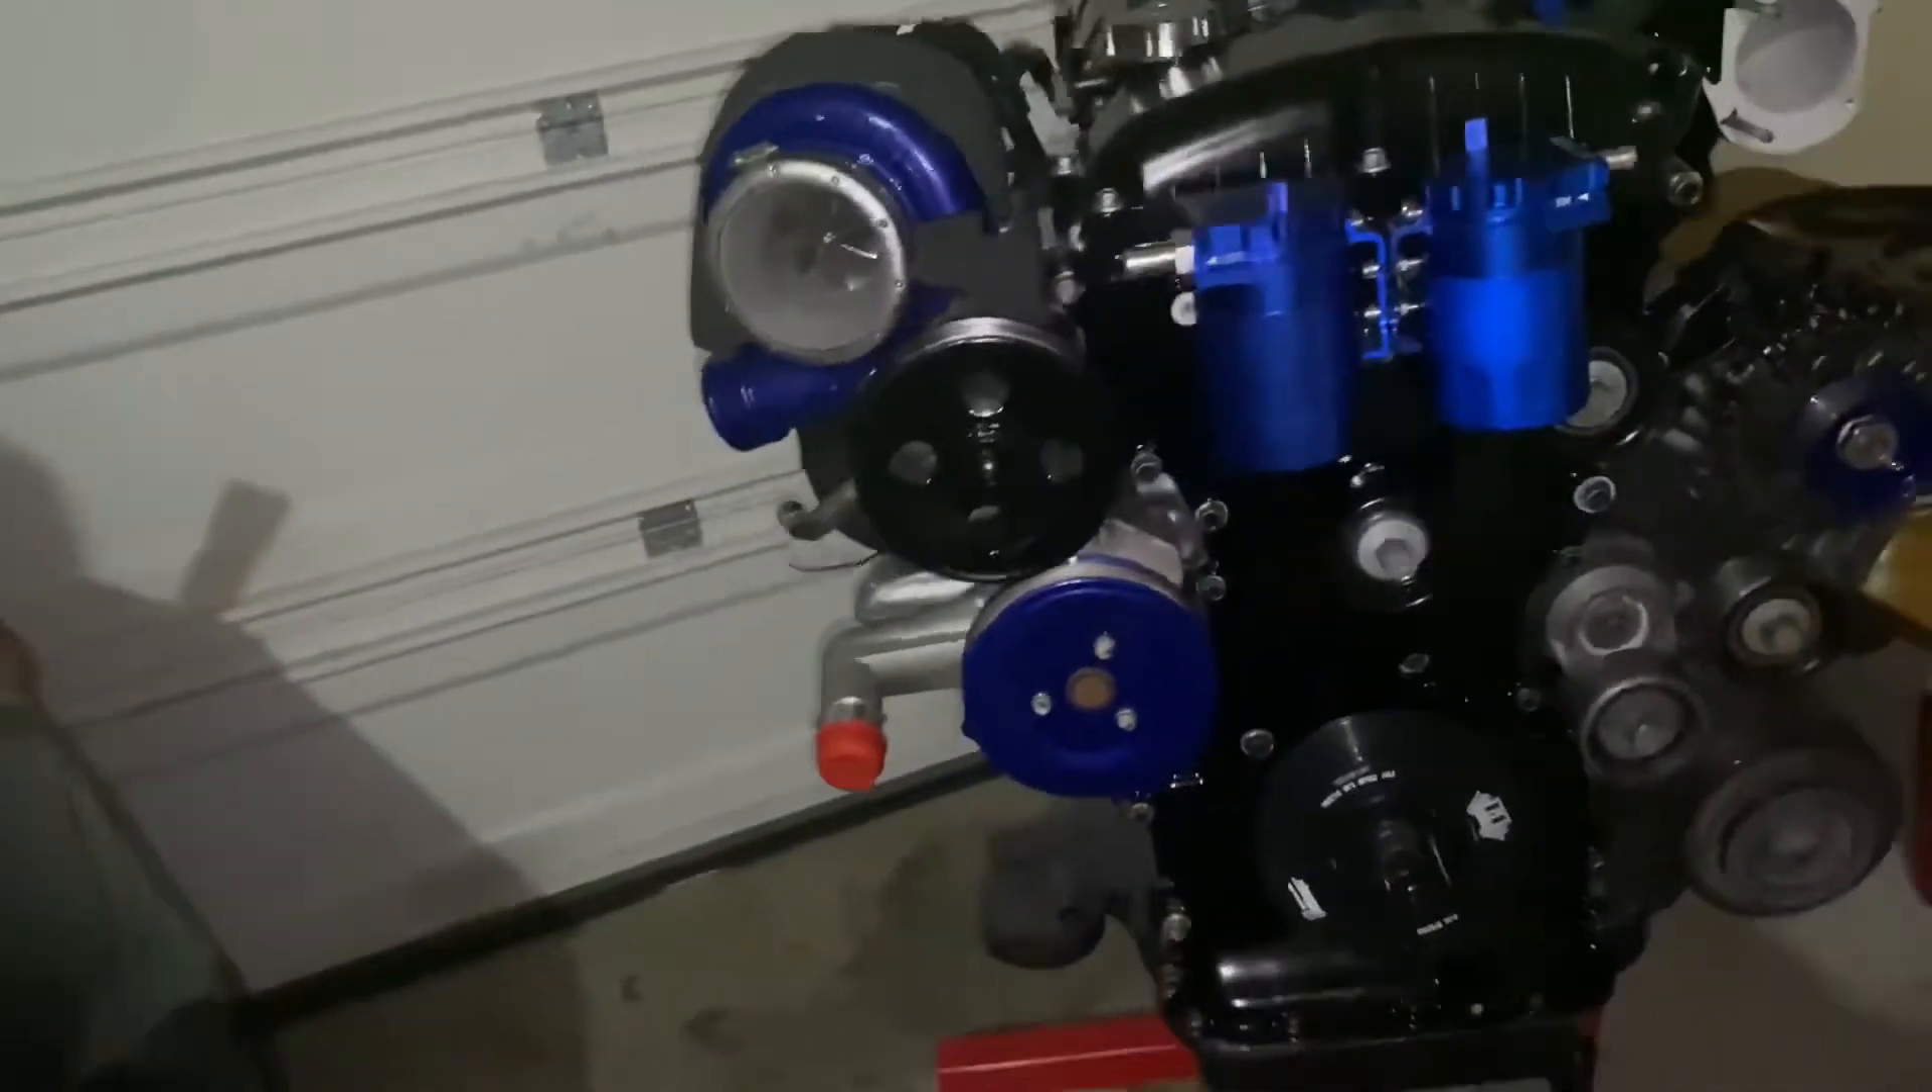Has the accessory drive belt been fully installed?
No.